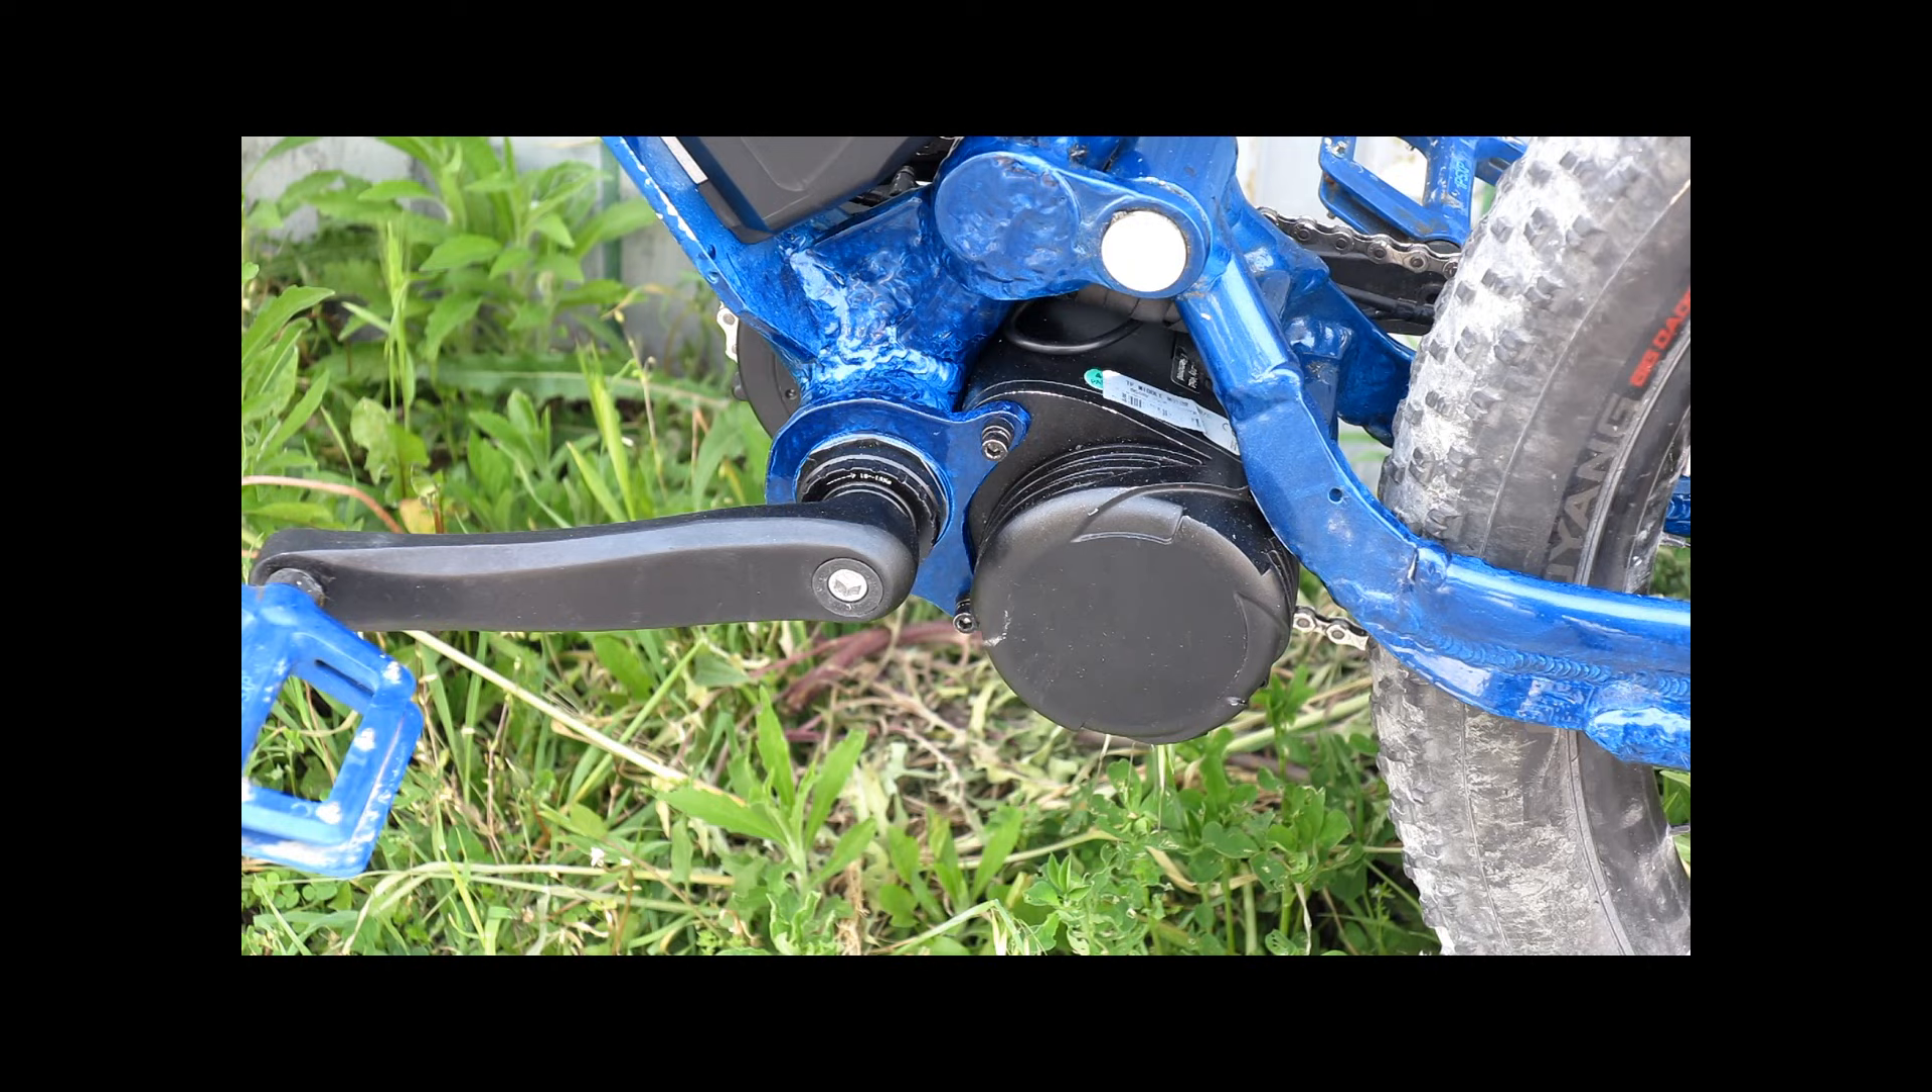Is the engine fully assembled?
Yes.